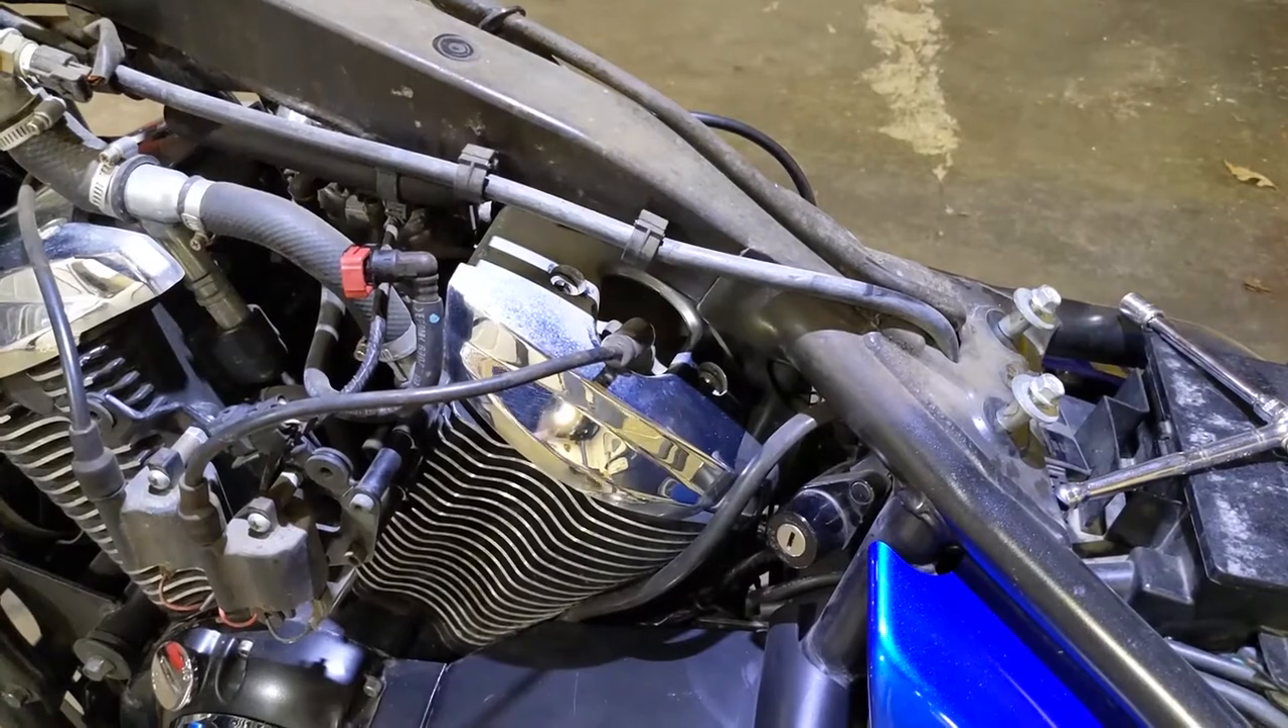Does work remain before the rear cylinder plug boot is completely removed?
Yes.